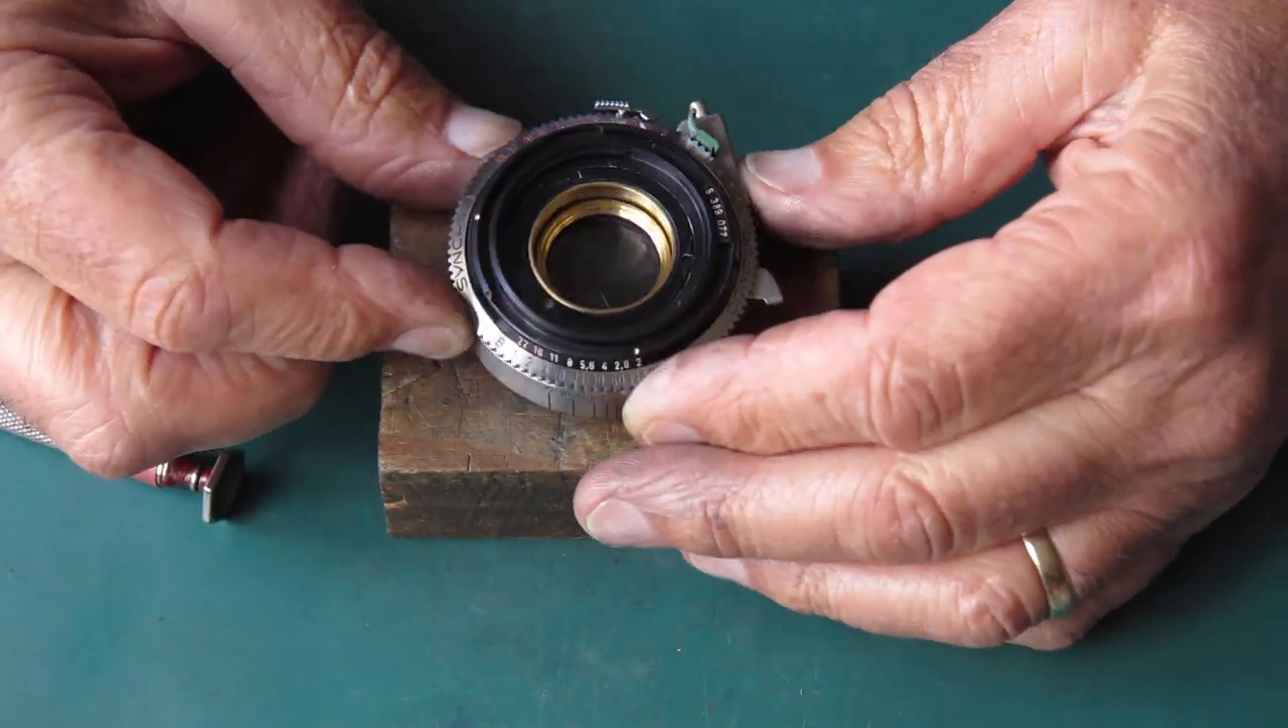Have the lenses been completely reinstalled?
No.